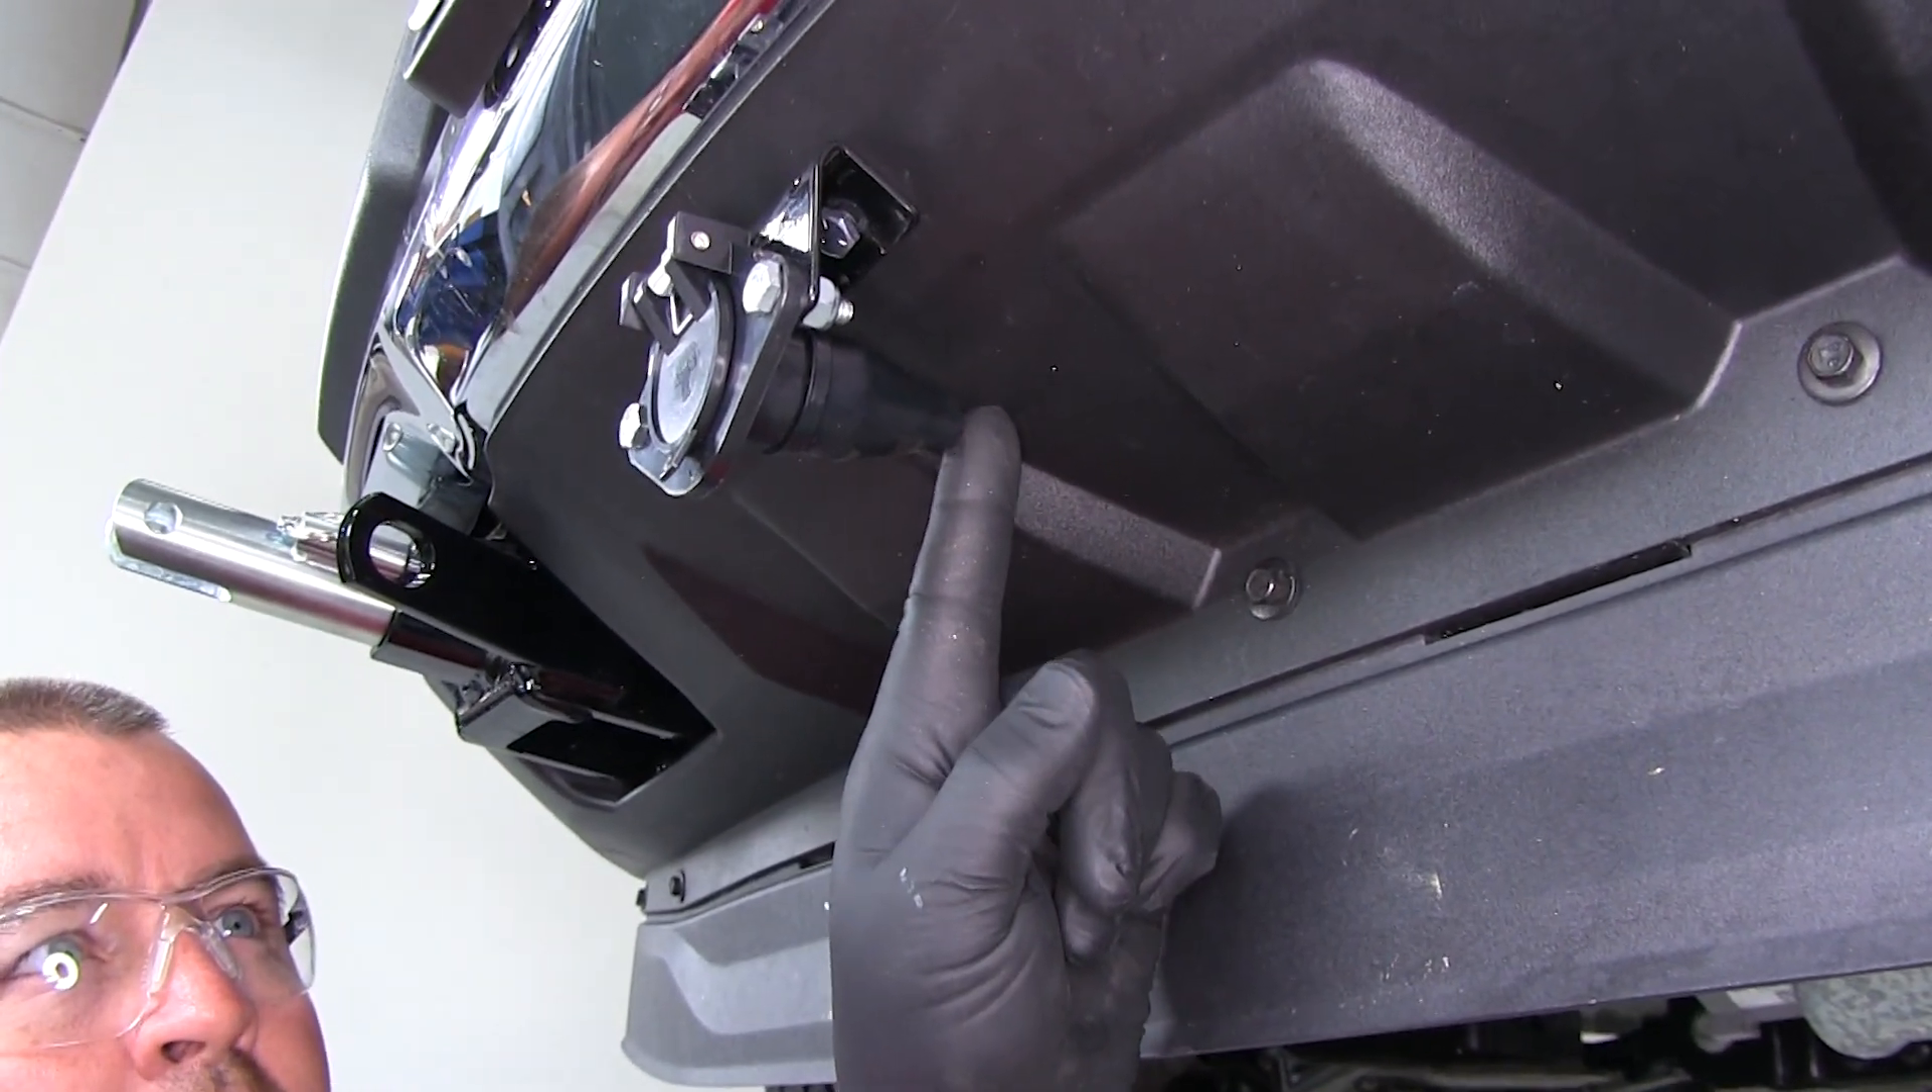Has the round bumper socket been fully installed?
Yes.